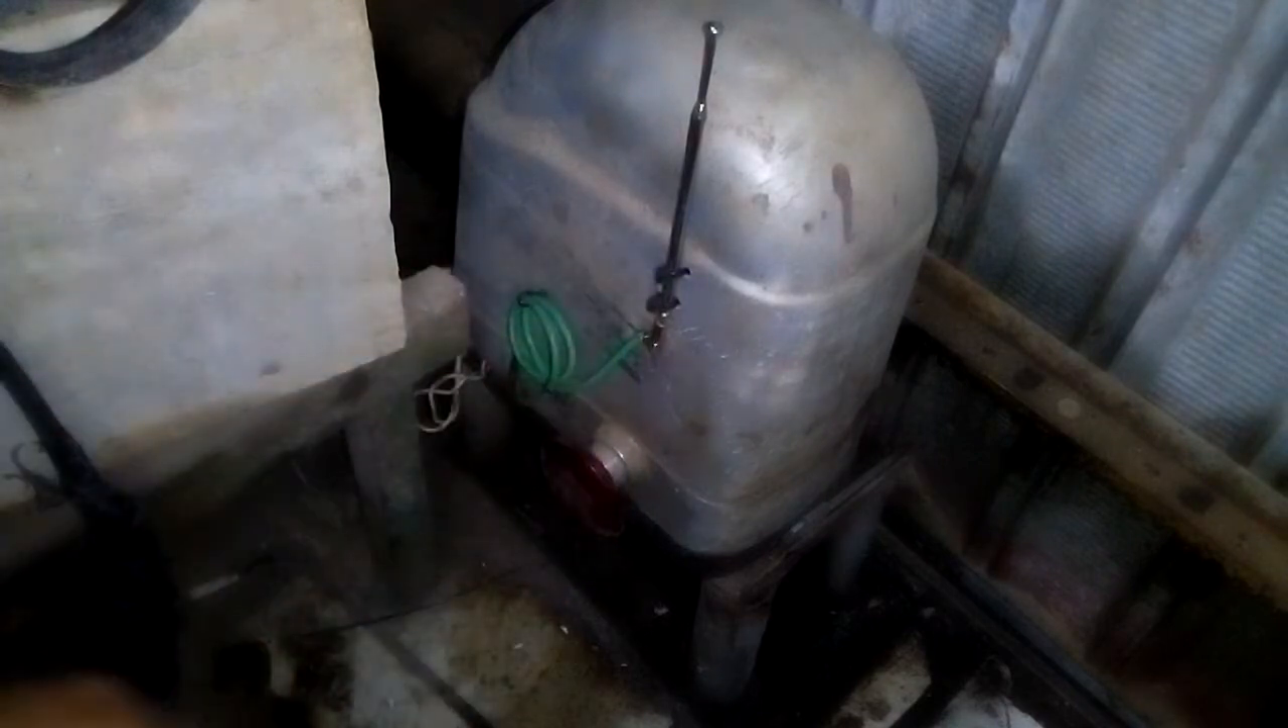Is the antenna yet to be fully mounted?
No.